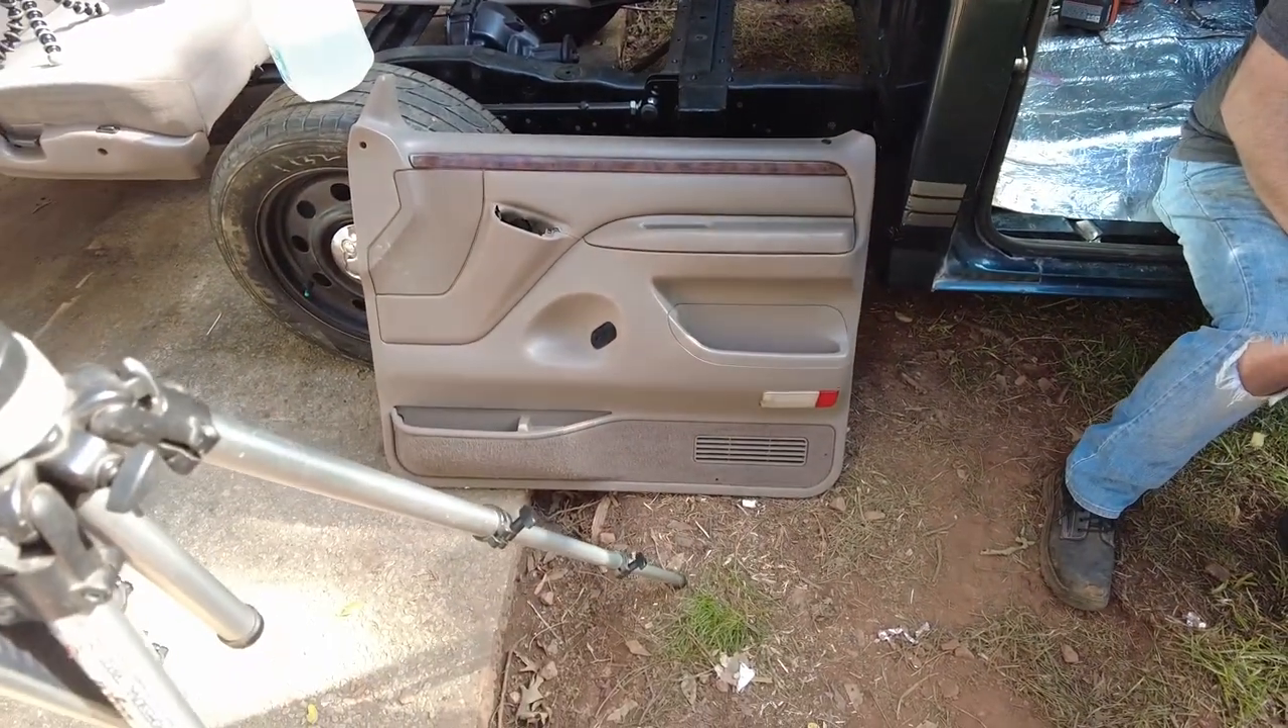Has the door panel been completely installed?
No.